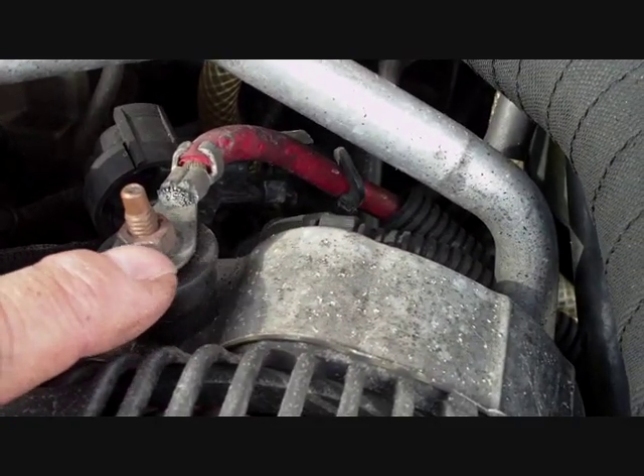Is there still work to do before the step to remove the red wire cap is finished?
No.